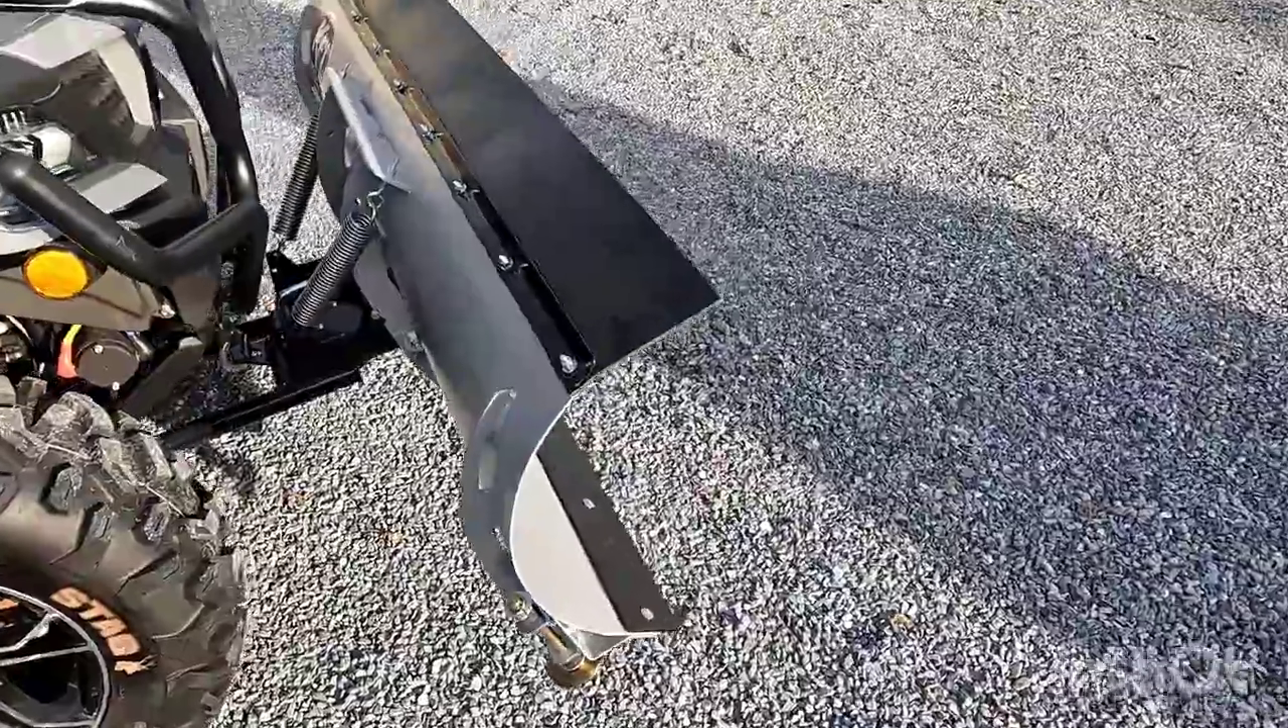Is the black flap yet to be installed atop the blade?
No.